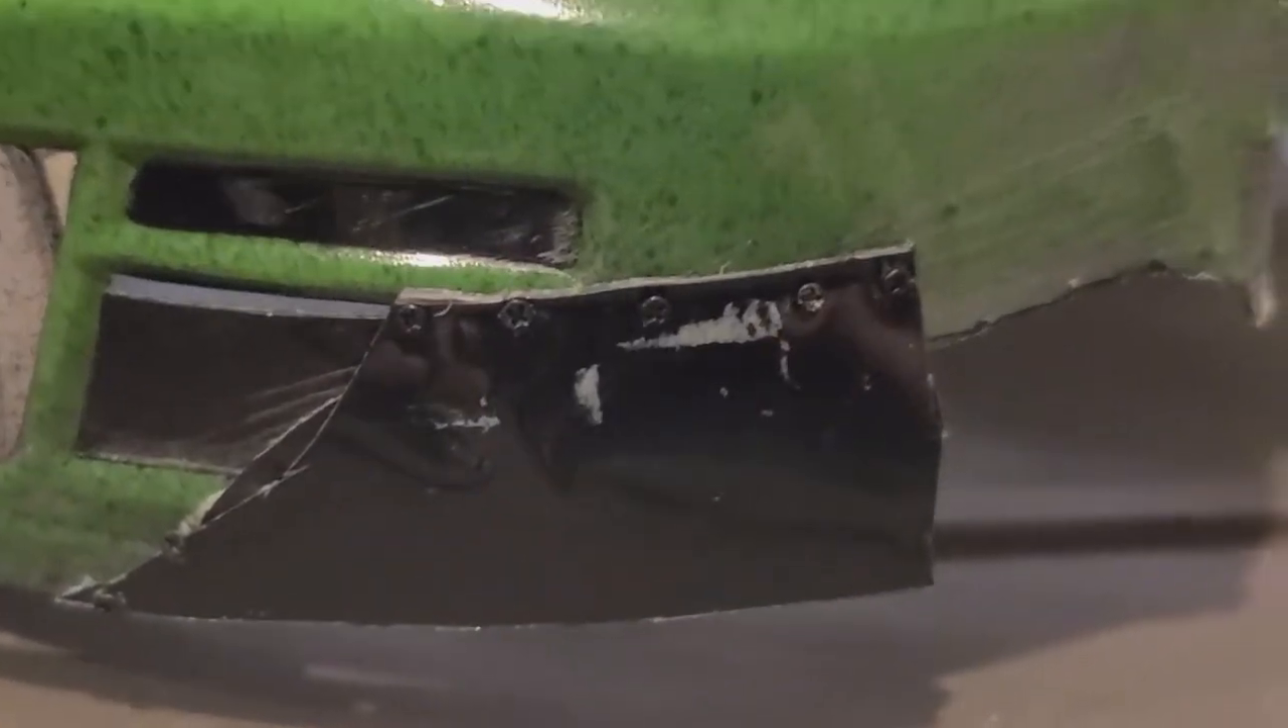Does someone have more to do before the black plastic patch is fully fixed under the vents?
No.